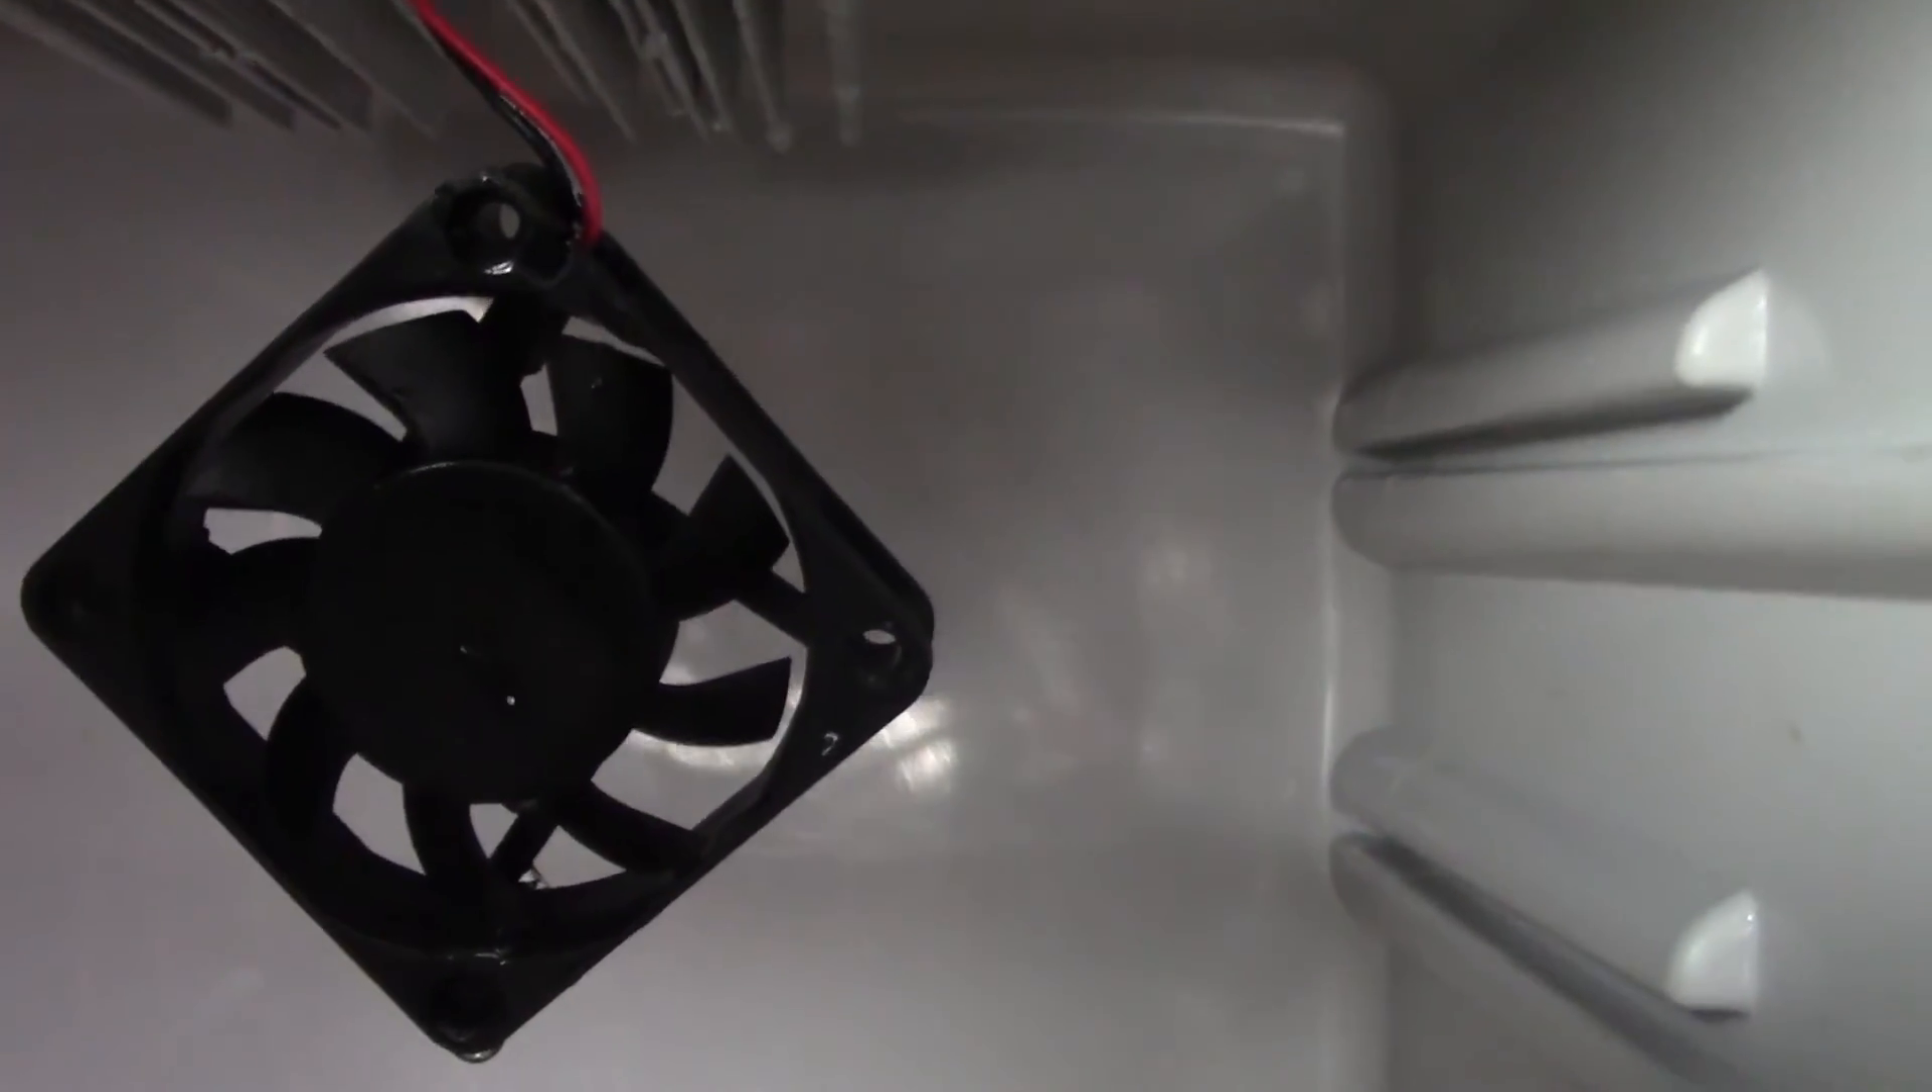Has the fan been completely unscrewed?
Yes.